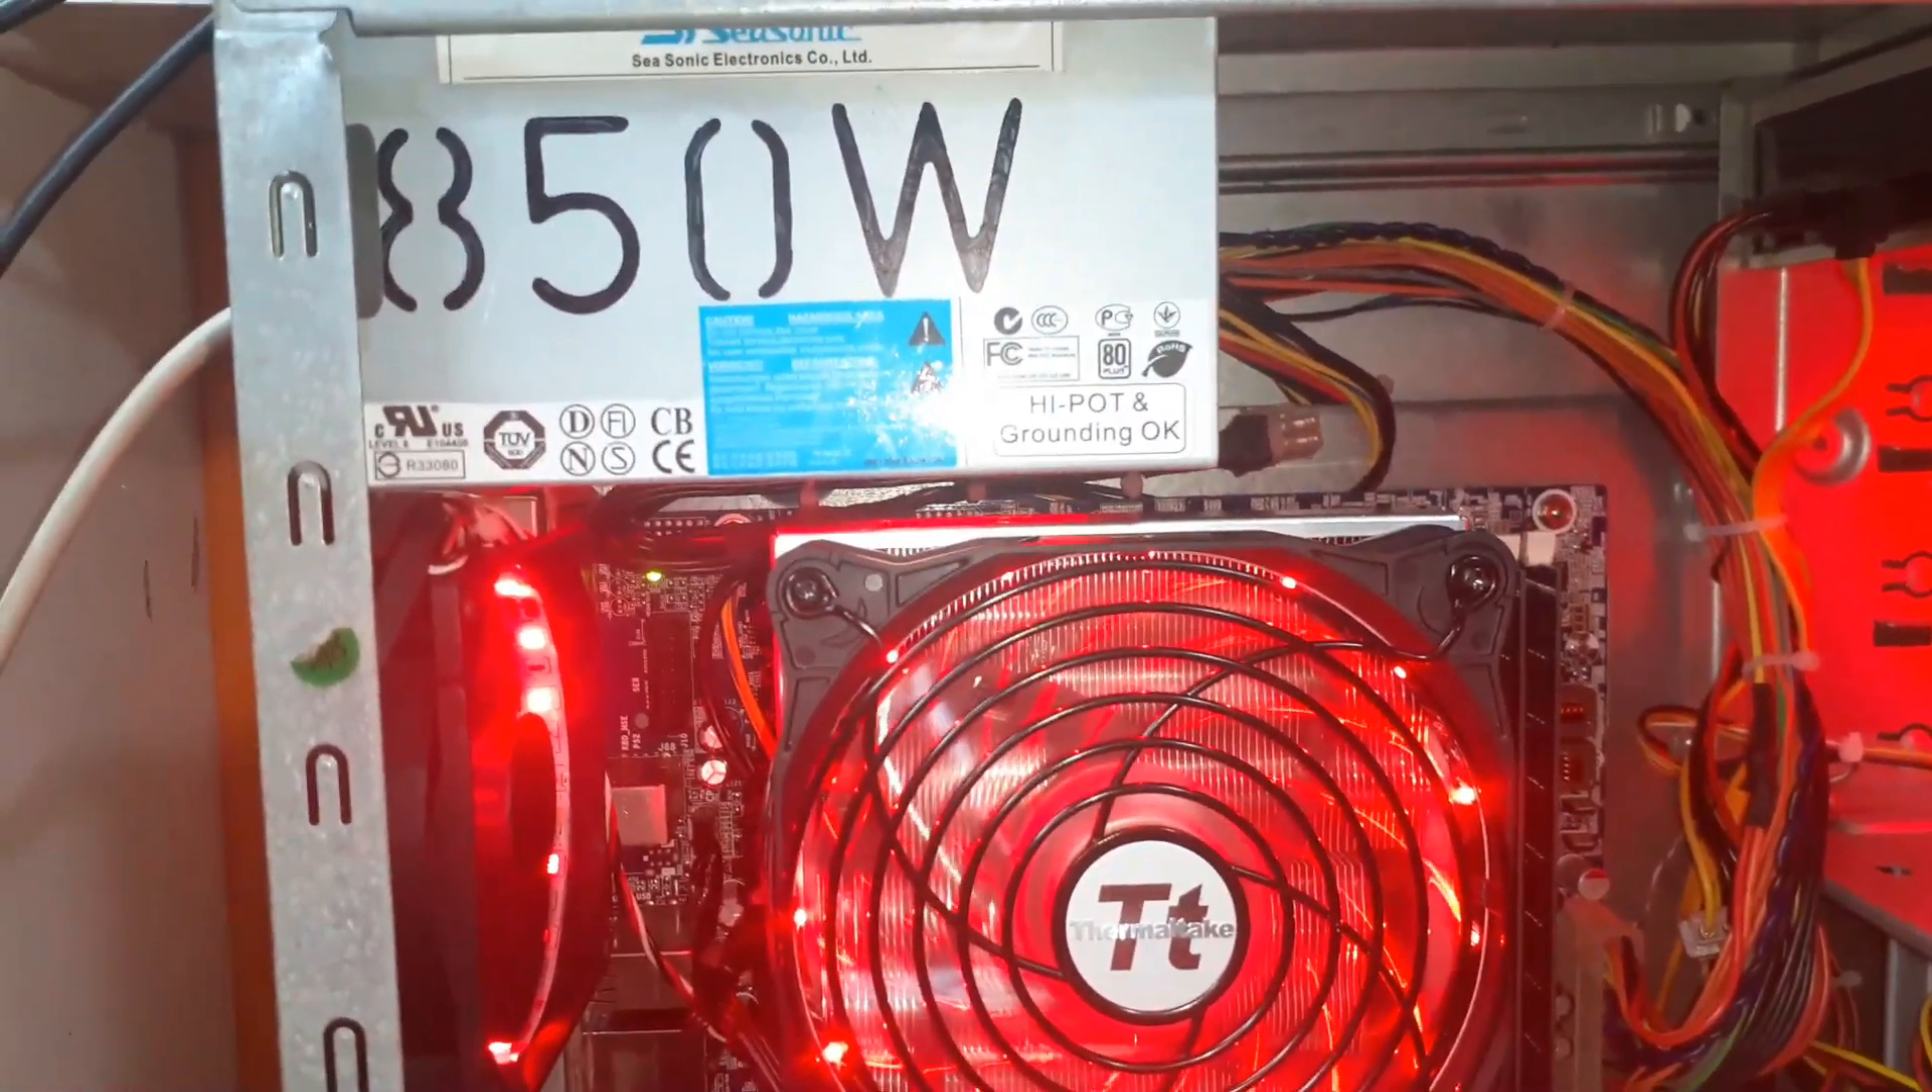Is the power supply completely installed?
Yes.